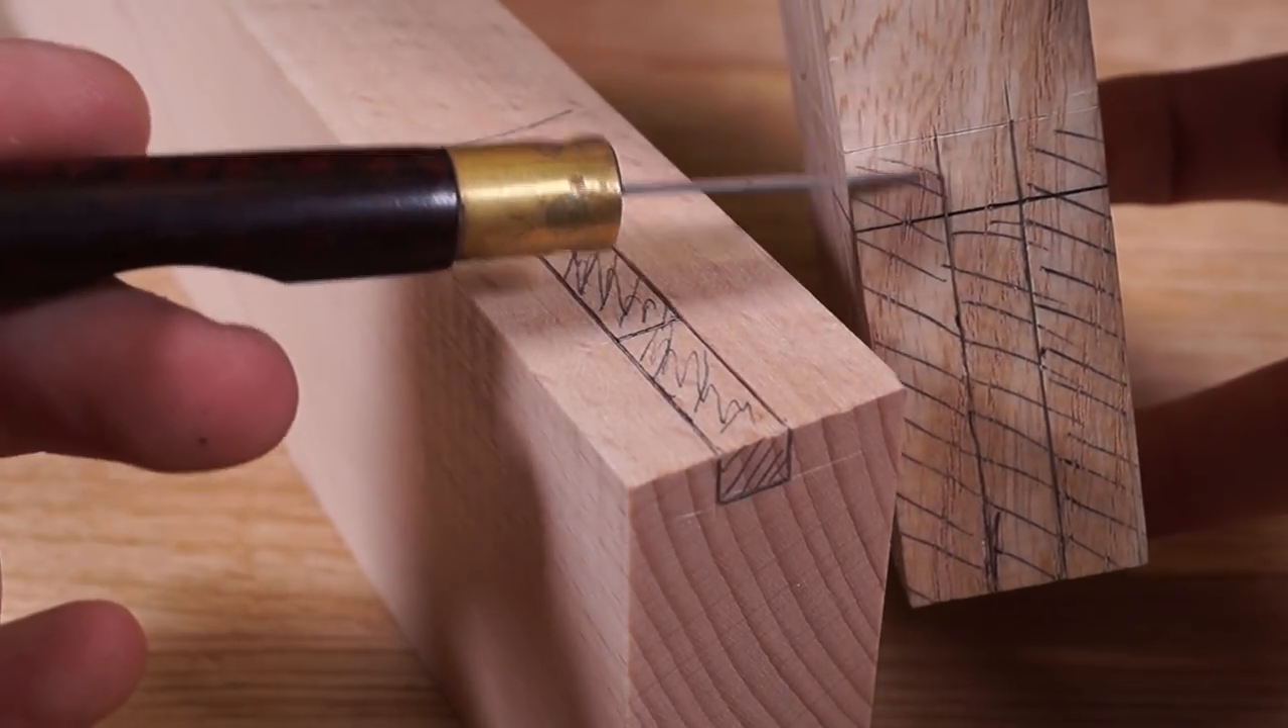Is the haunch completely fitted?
No.